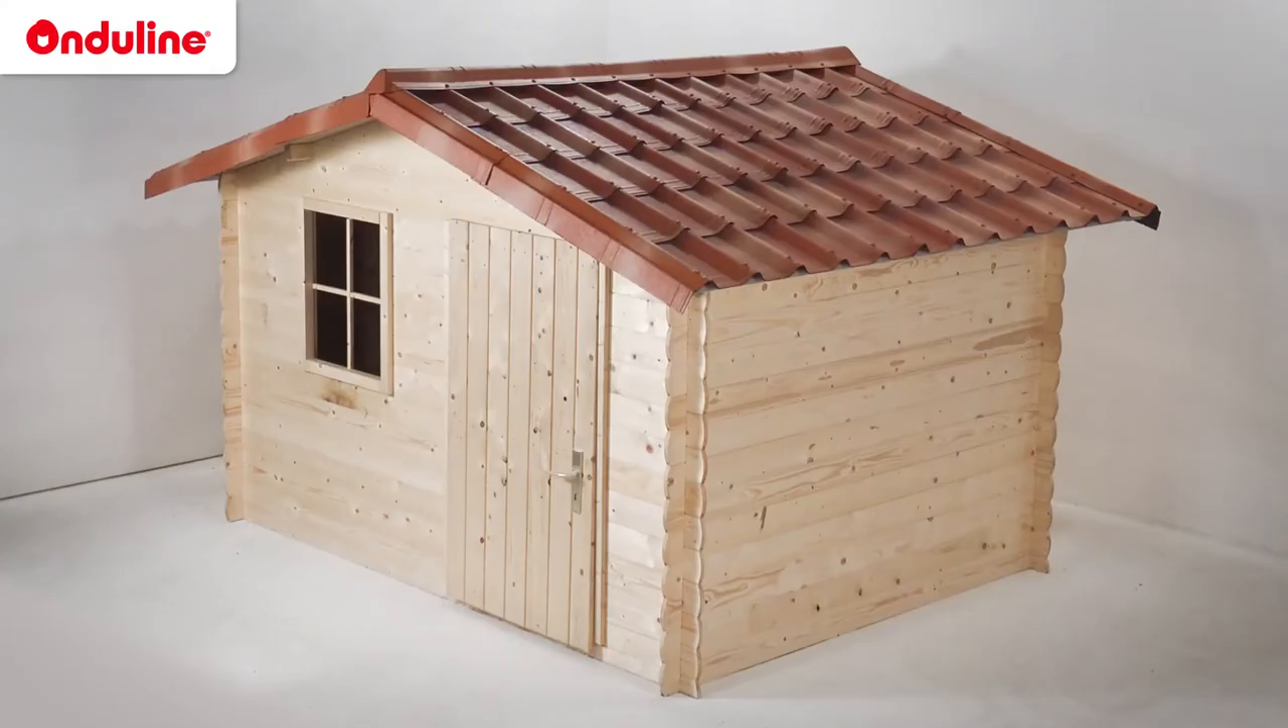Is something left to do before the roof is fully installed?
No.